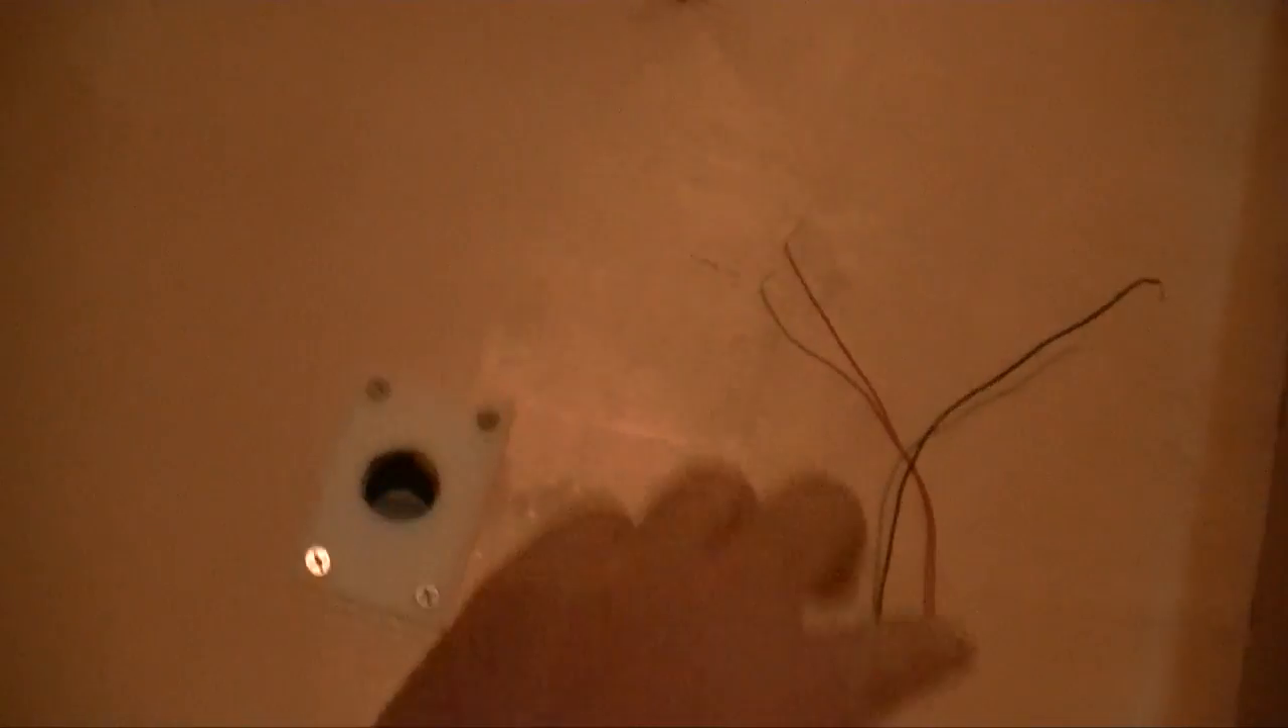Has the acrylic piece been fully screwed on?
Yes.